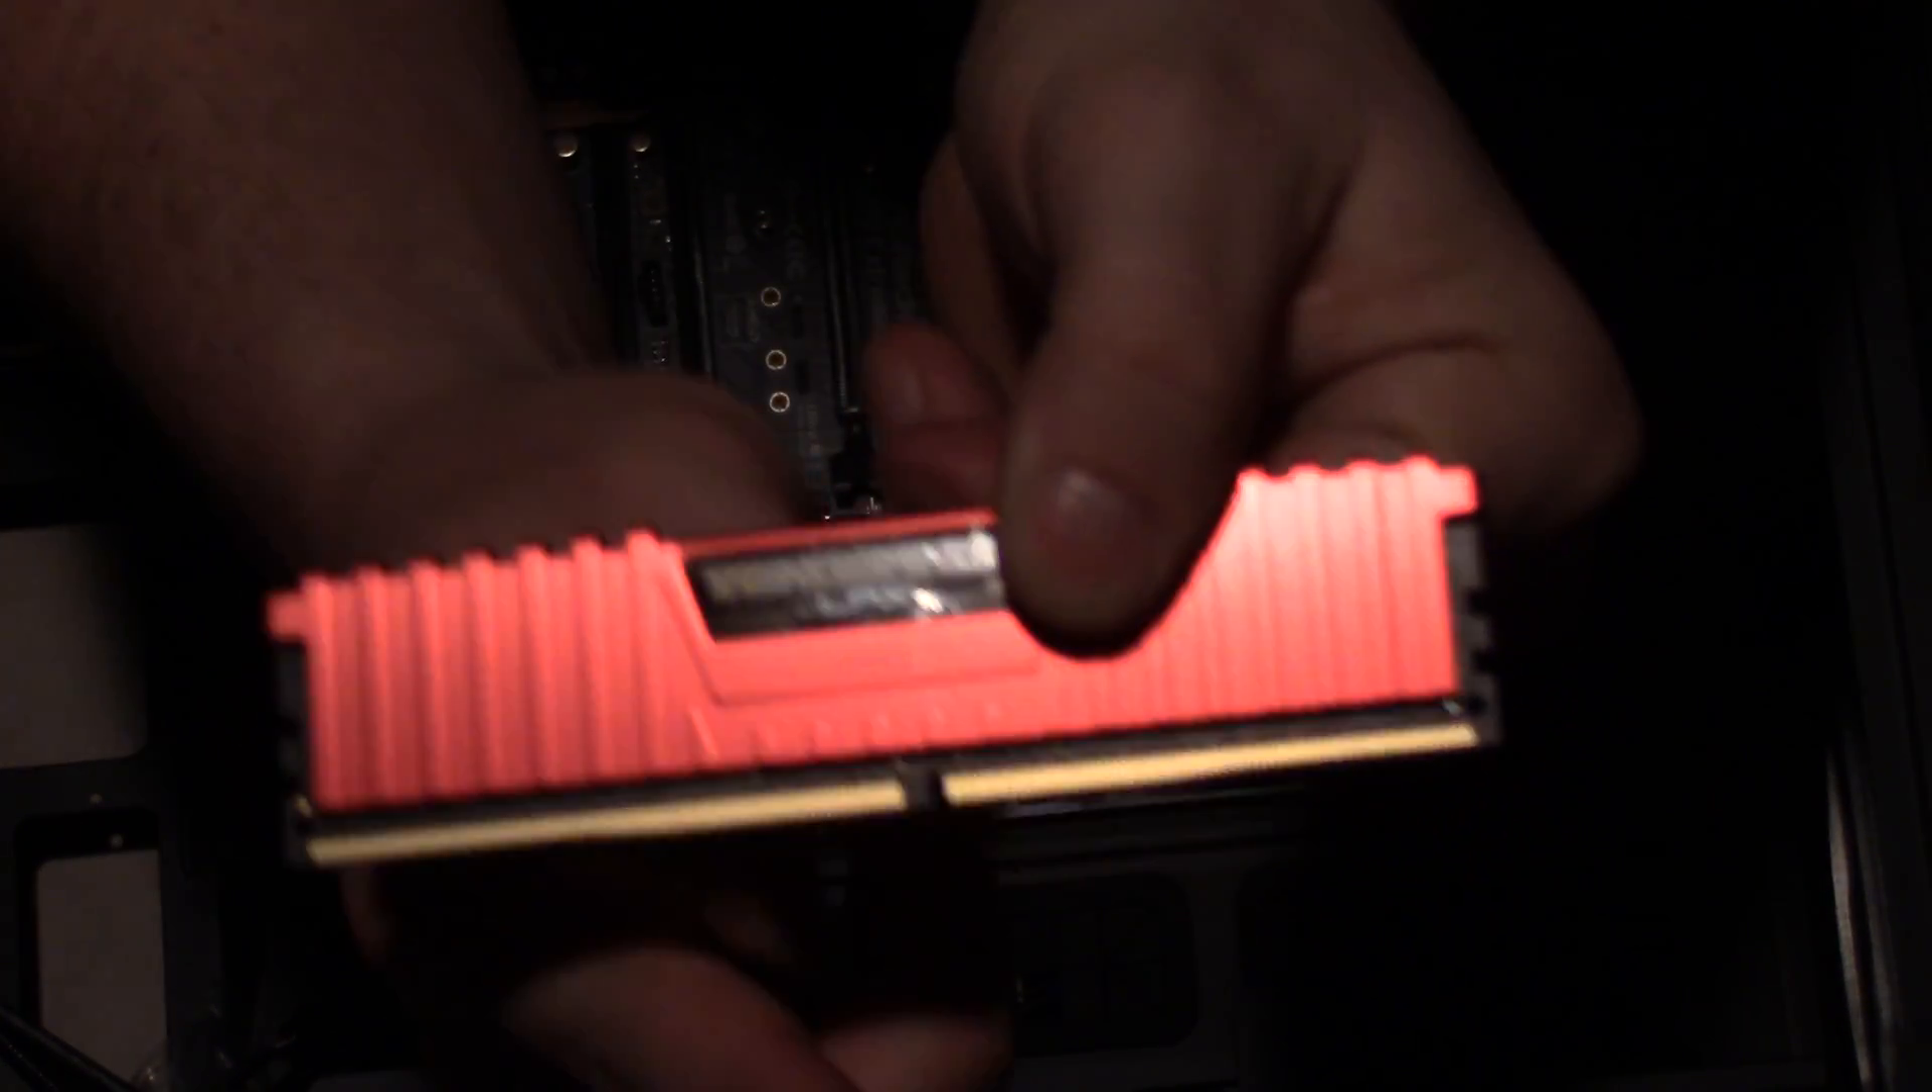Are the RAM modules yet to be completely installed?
Yes.